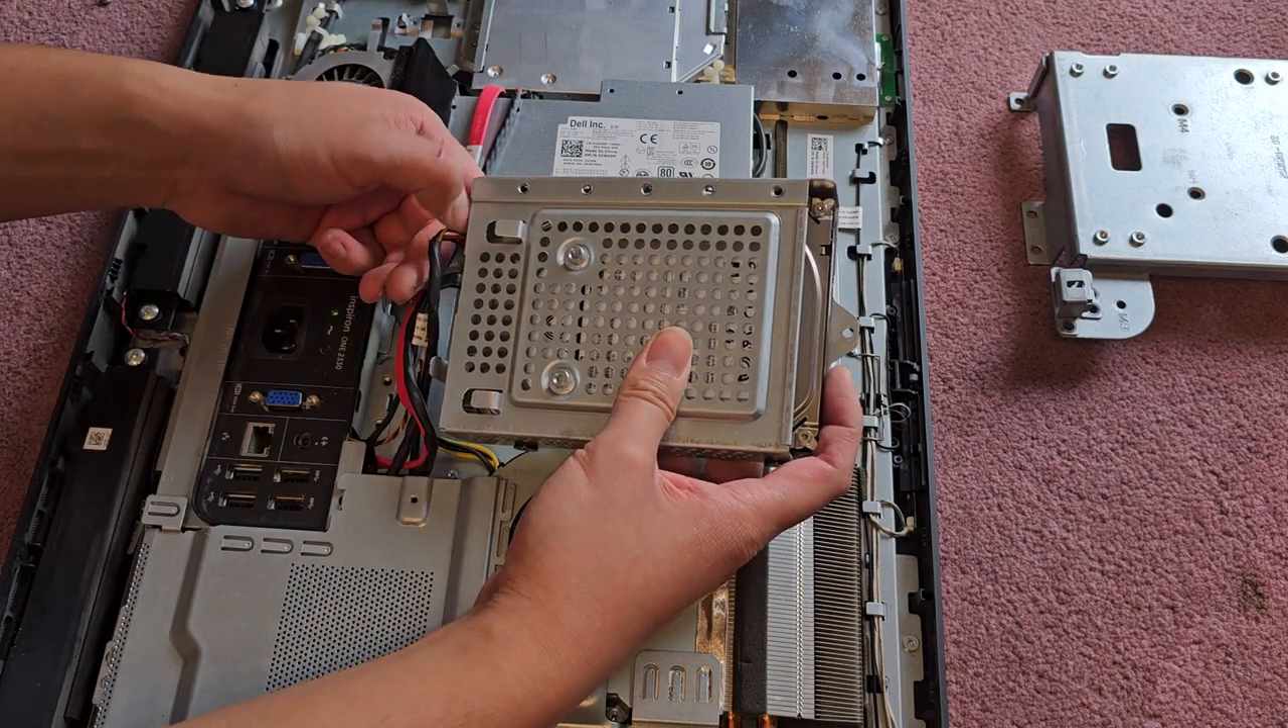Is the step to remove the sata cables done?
No.